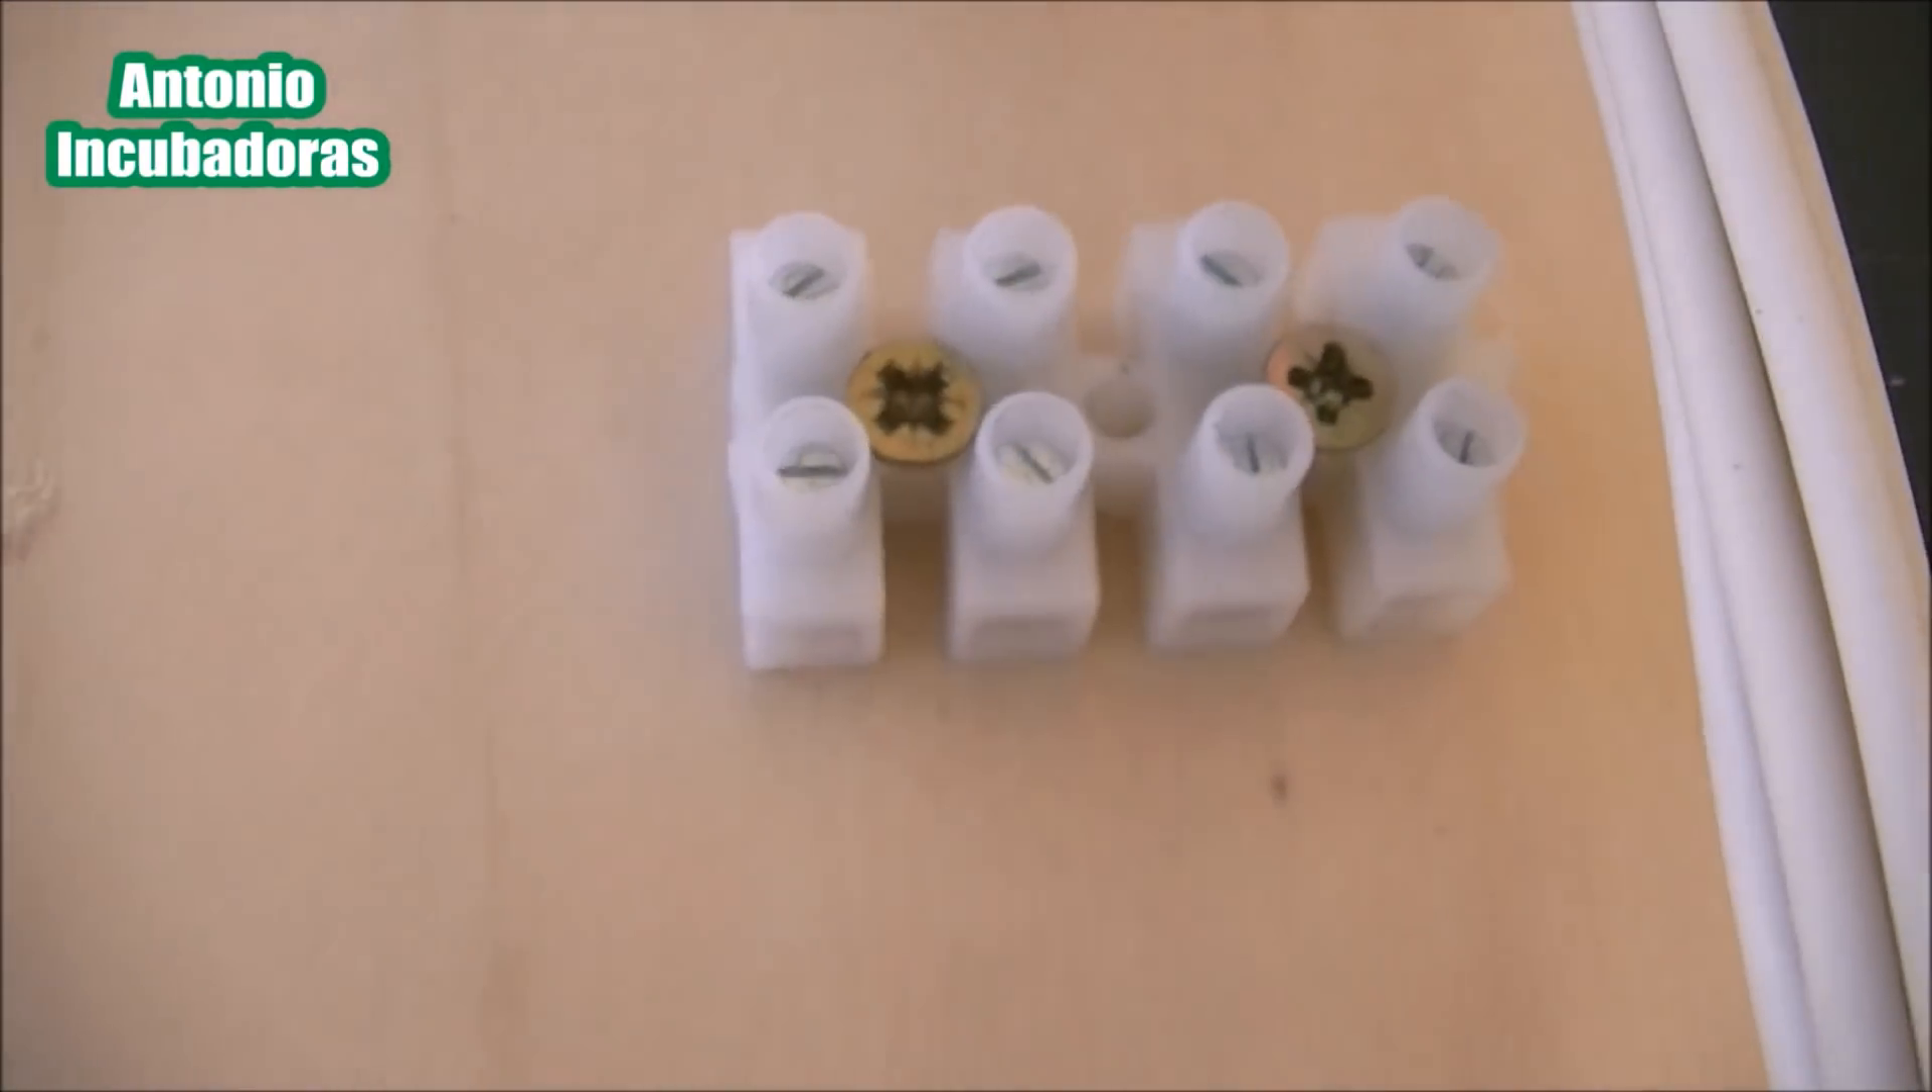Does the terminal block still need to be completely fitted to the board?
No.